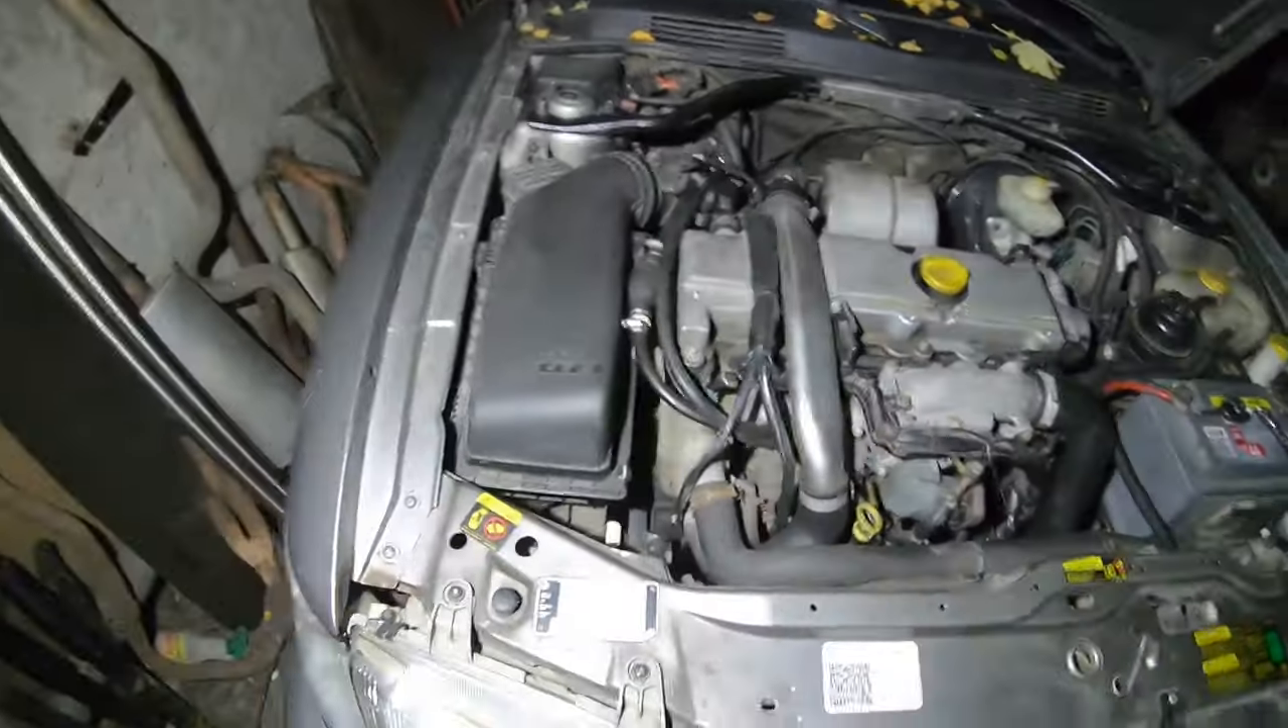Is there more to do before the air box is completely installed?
No.